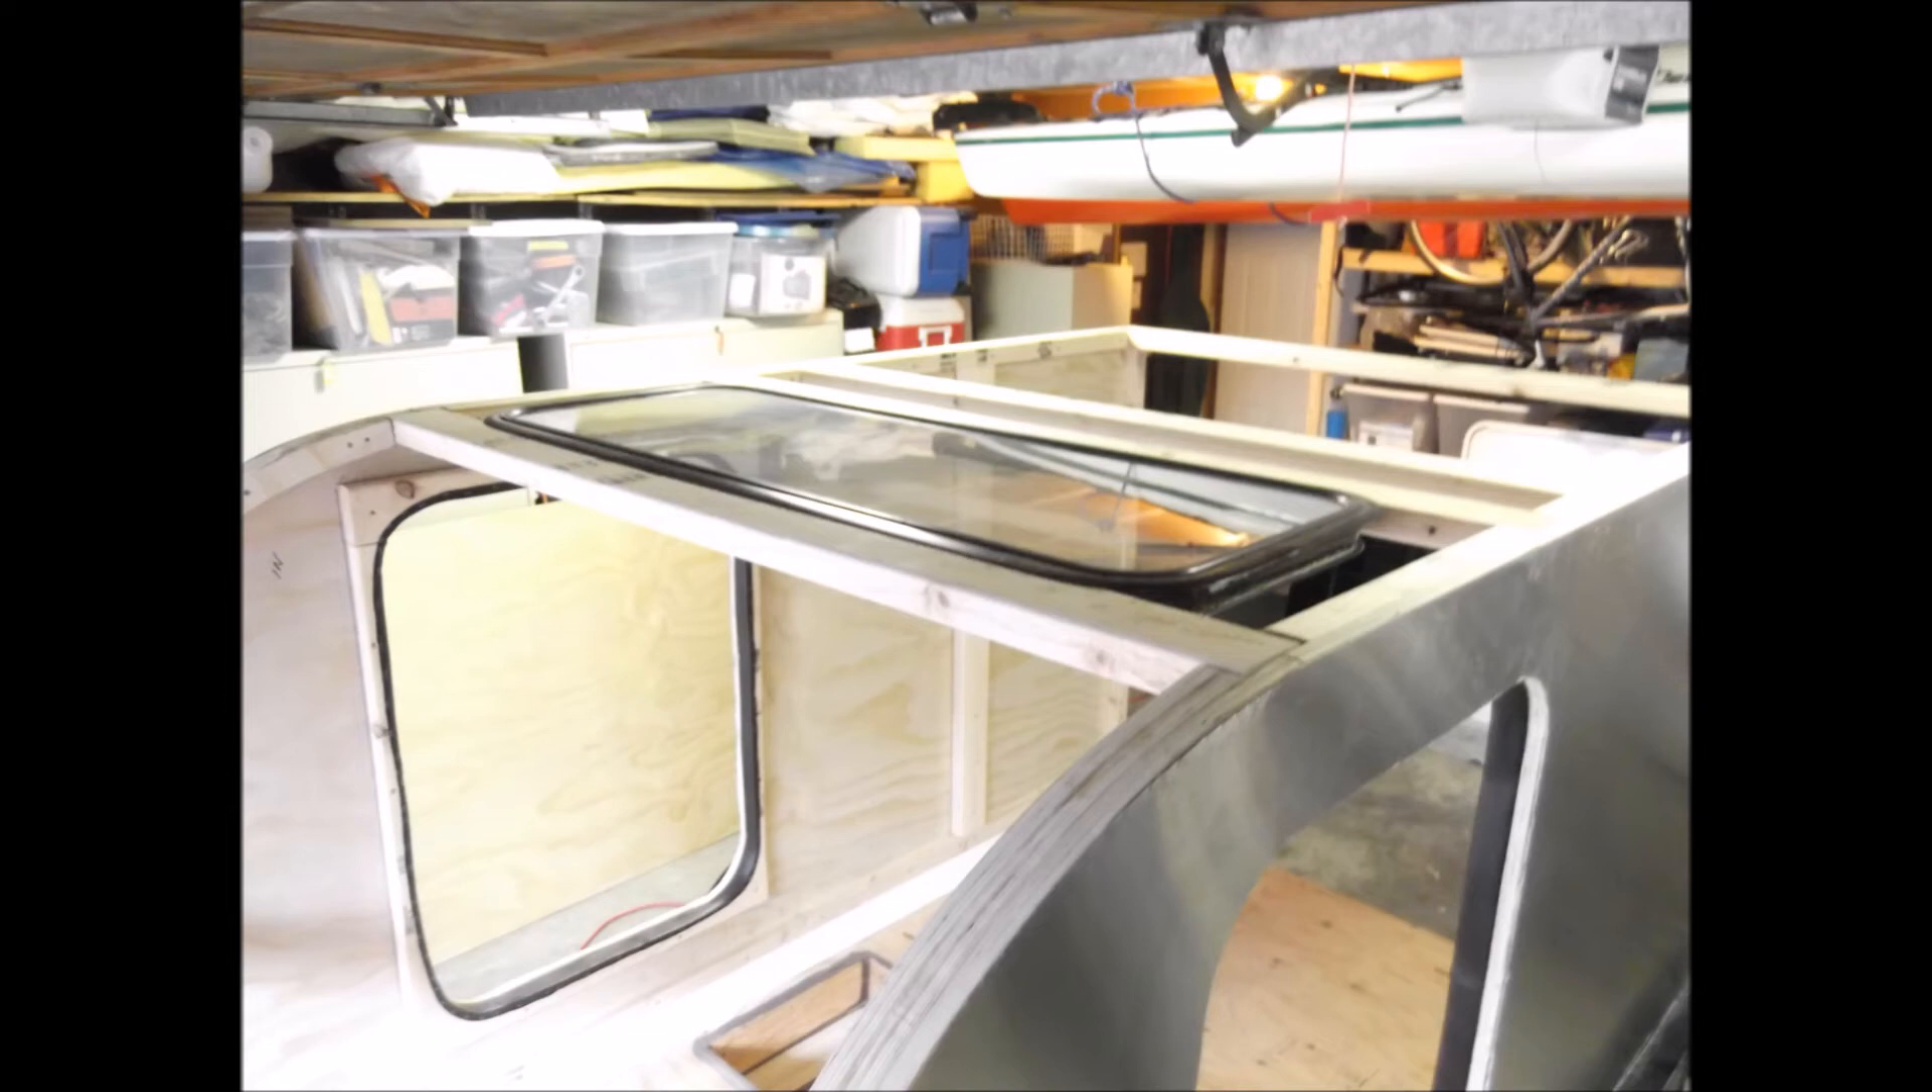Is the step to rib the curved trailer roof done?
No.